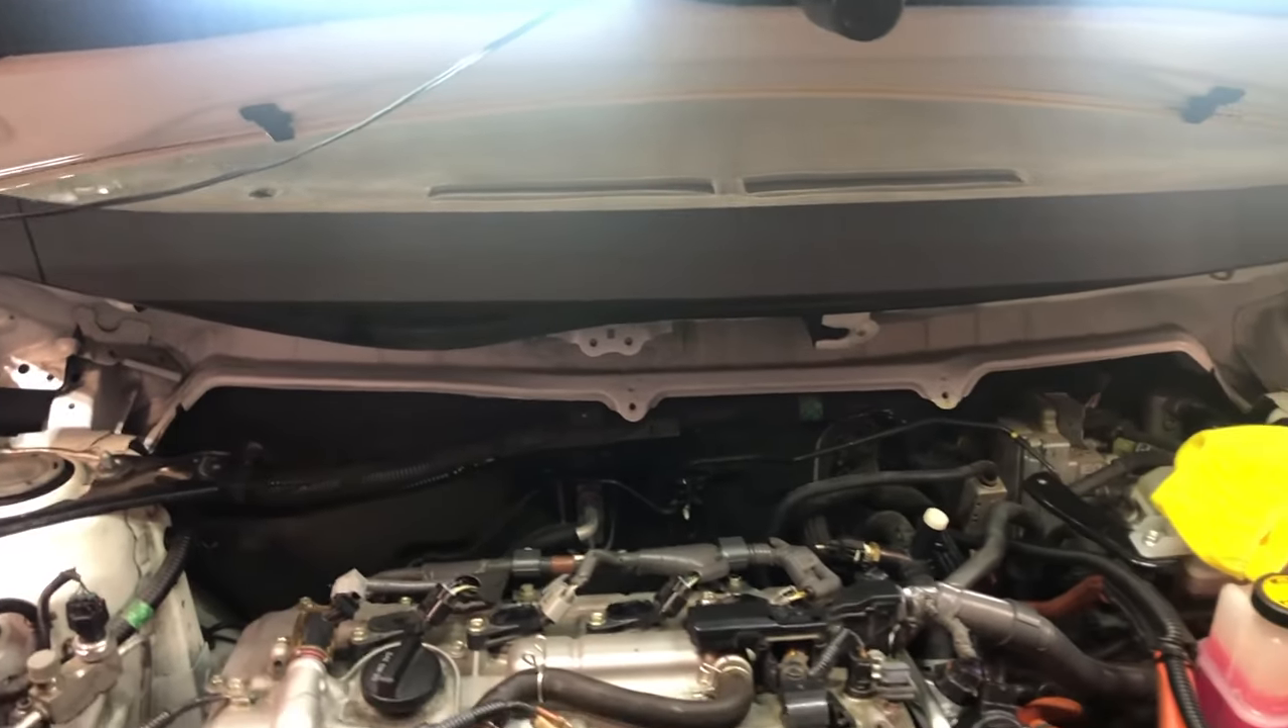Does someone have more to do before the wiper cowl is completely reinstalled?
Yes.